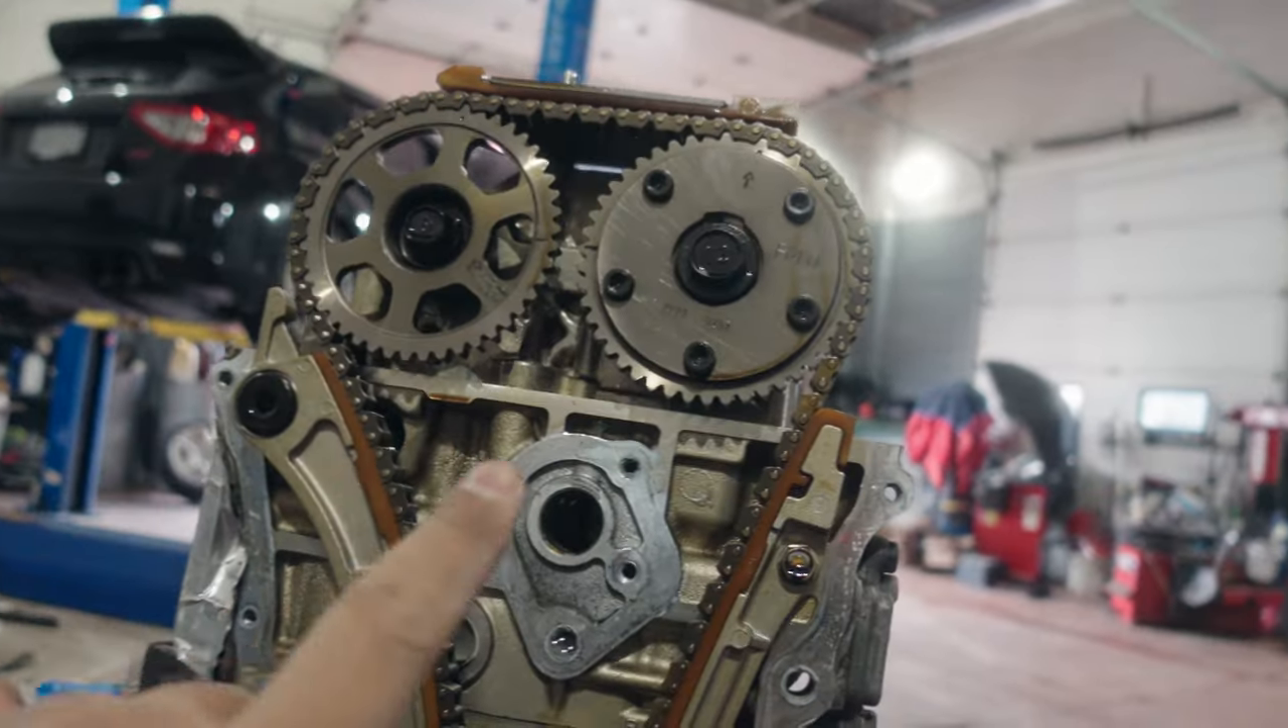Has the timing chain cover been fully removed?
Yes.